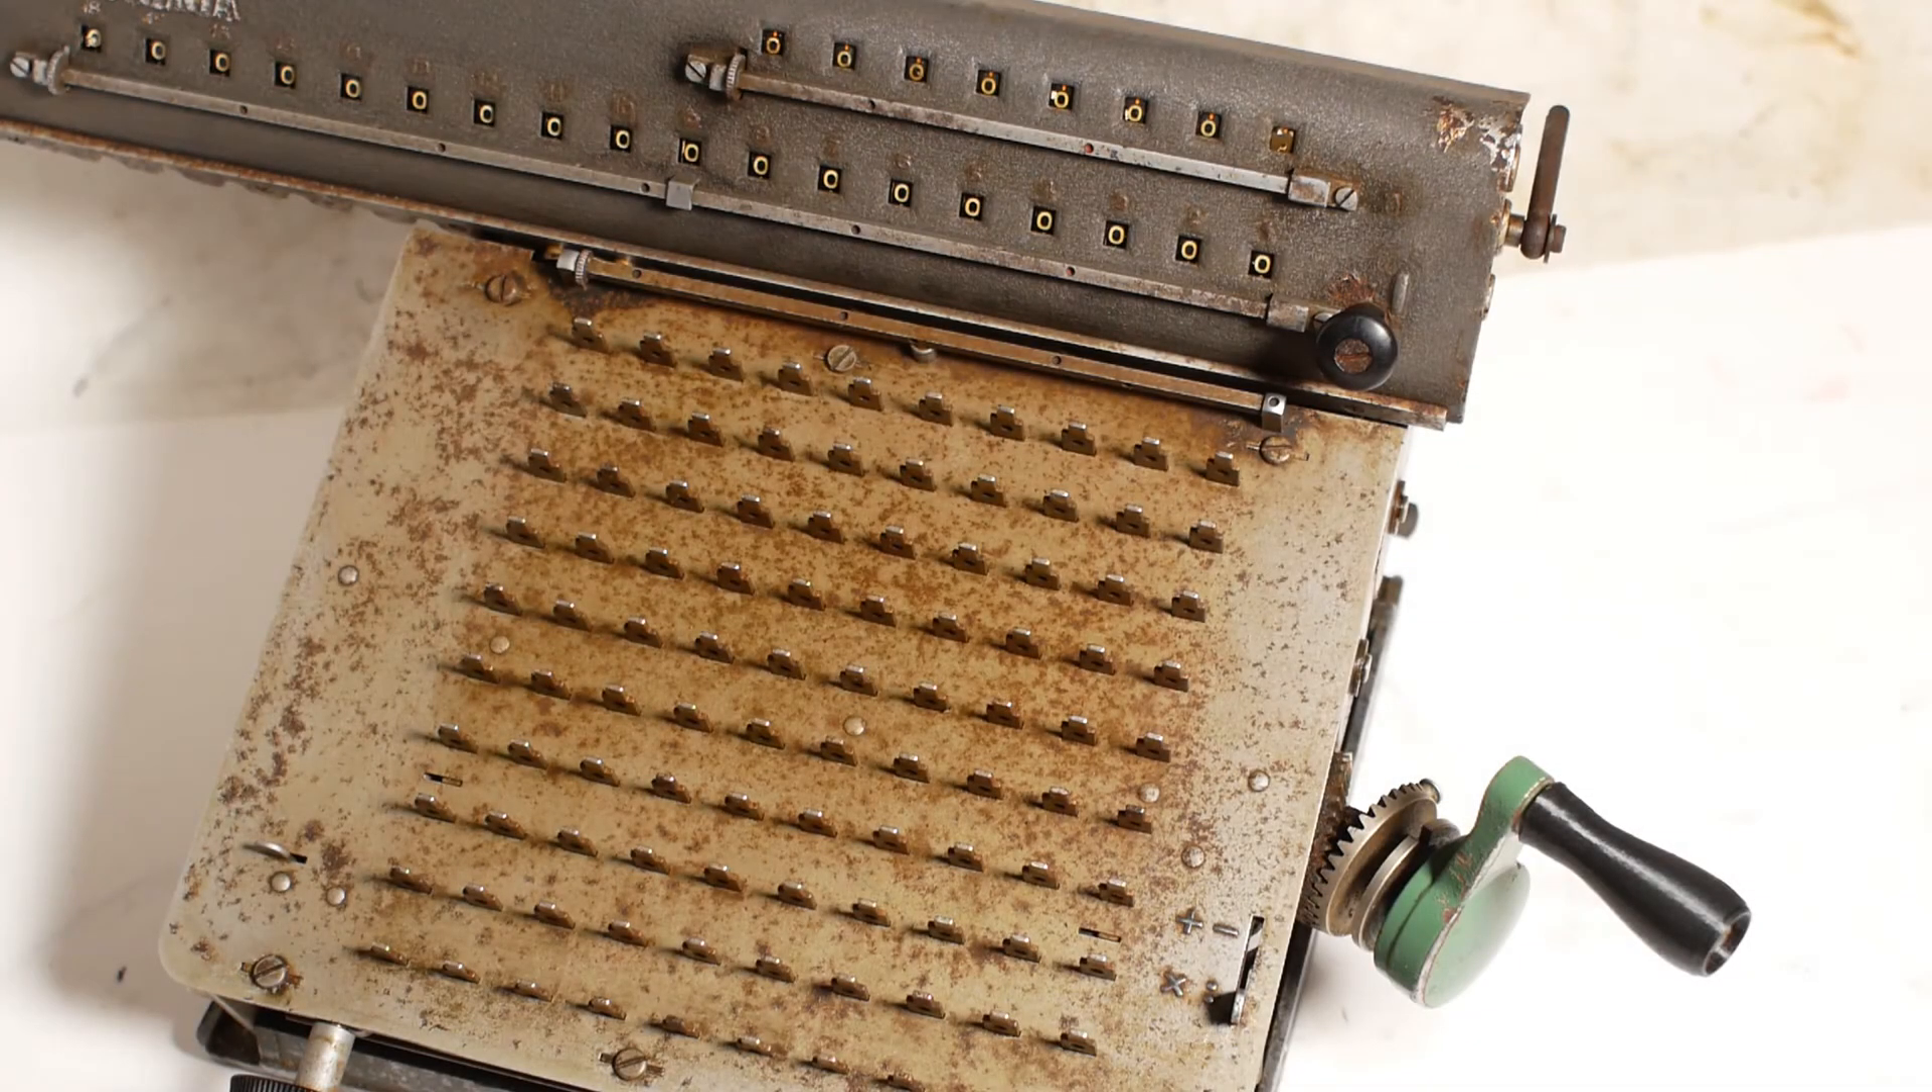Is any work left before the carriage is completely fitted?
No.